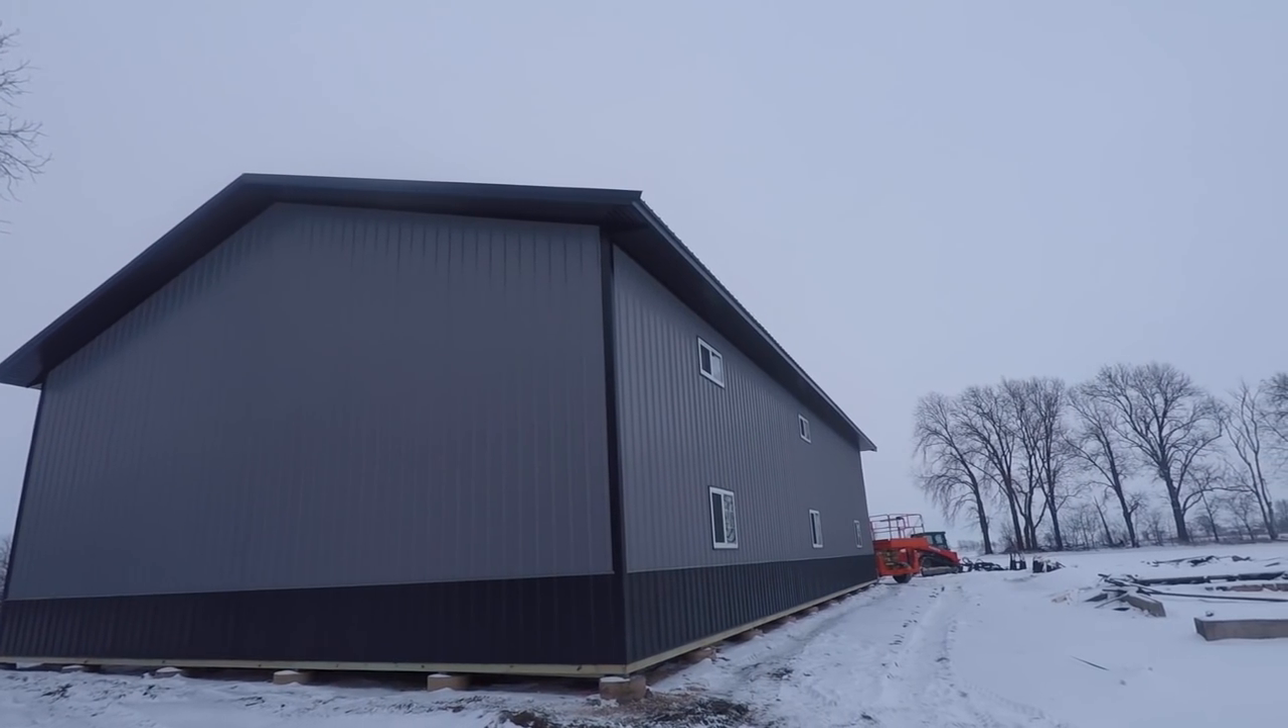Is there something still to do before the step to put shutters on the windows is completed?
Yes.